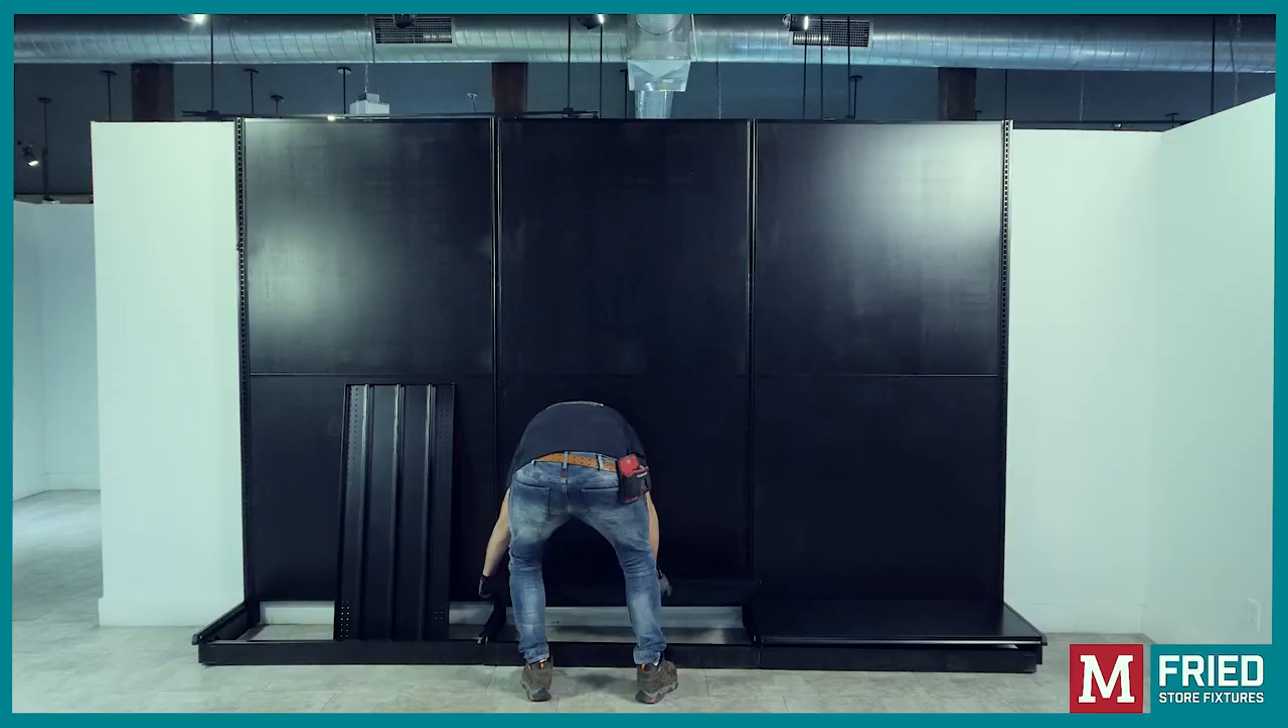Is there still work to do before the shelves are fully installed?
Yes.